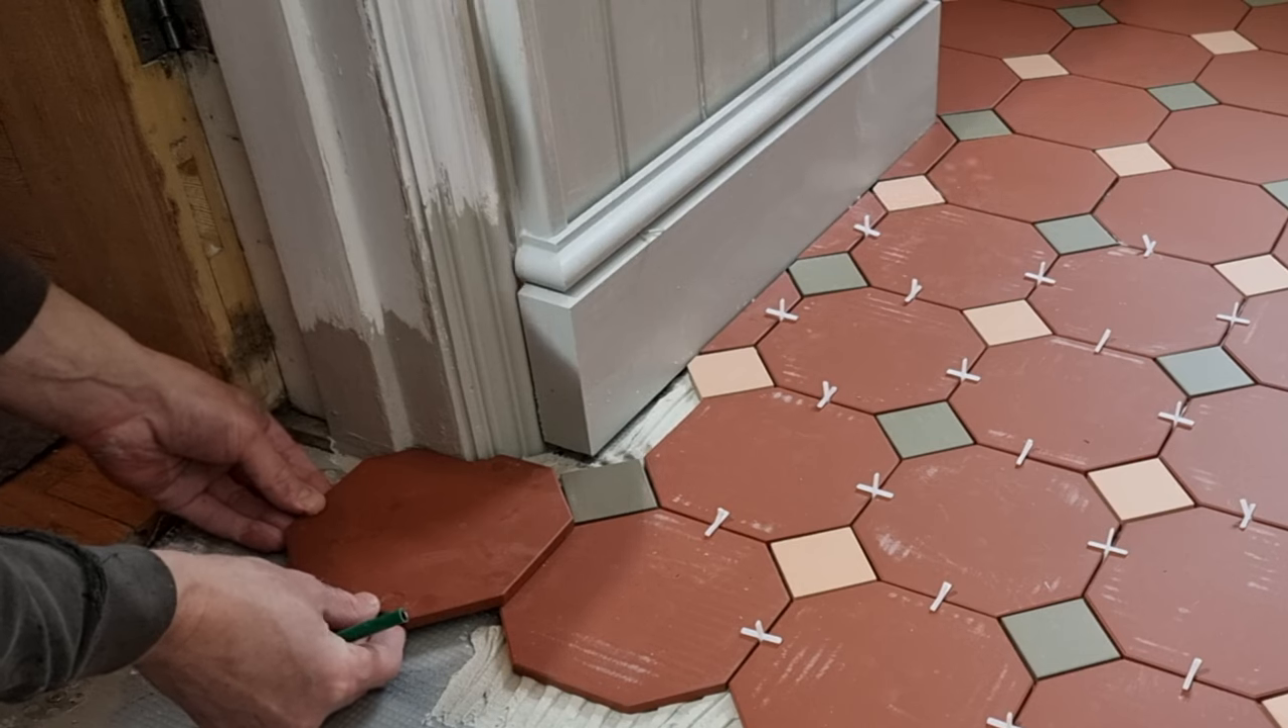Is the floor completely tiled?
No.